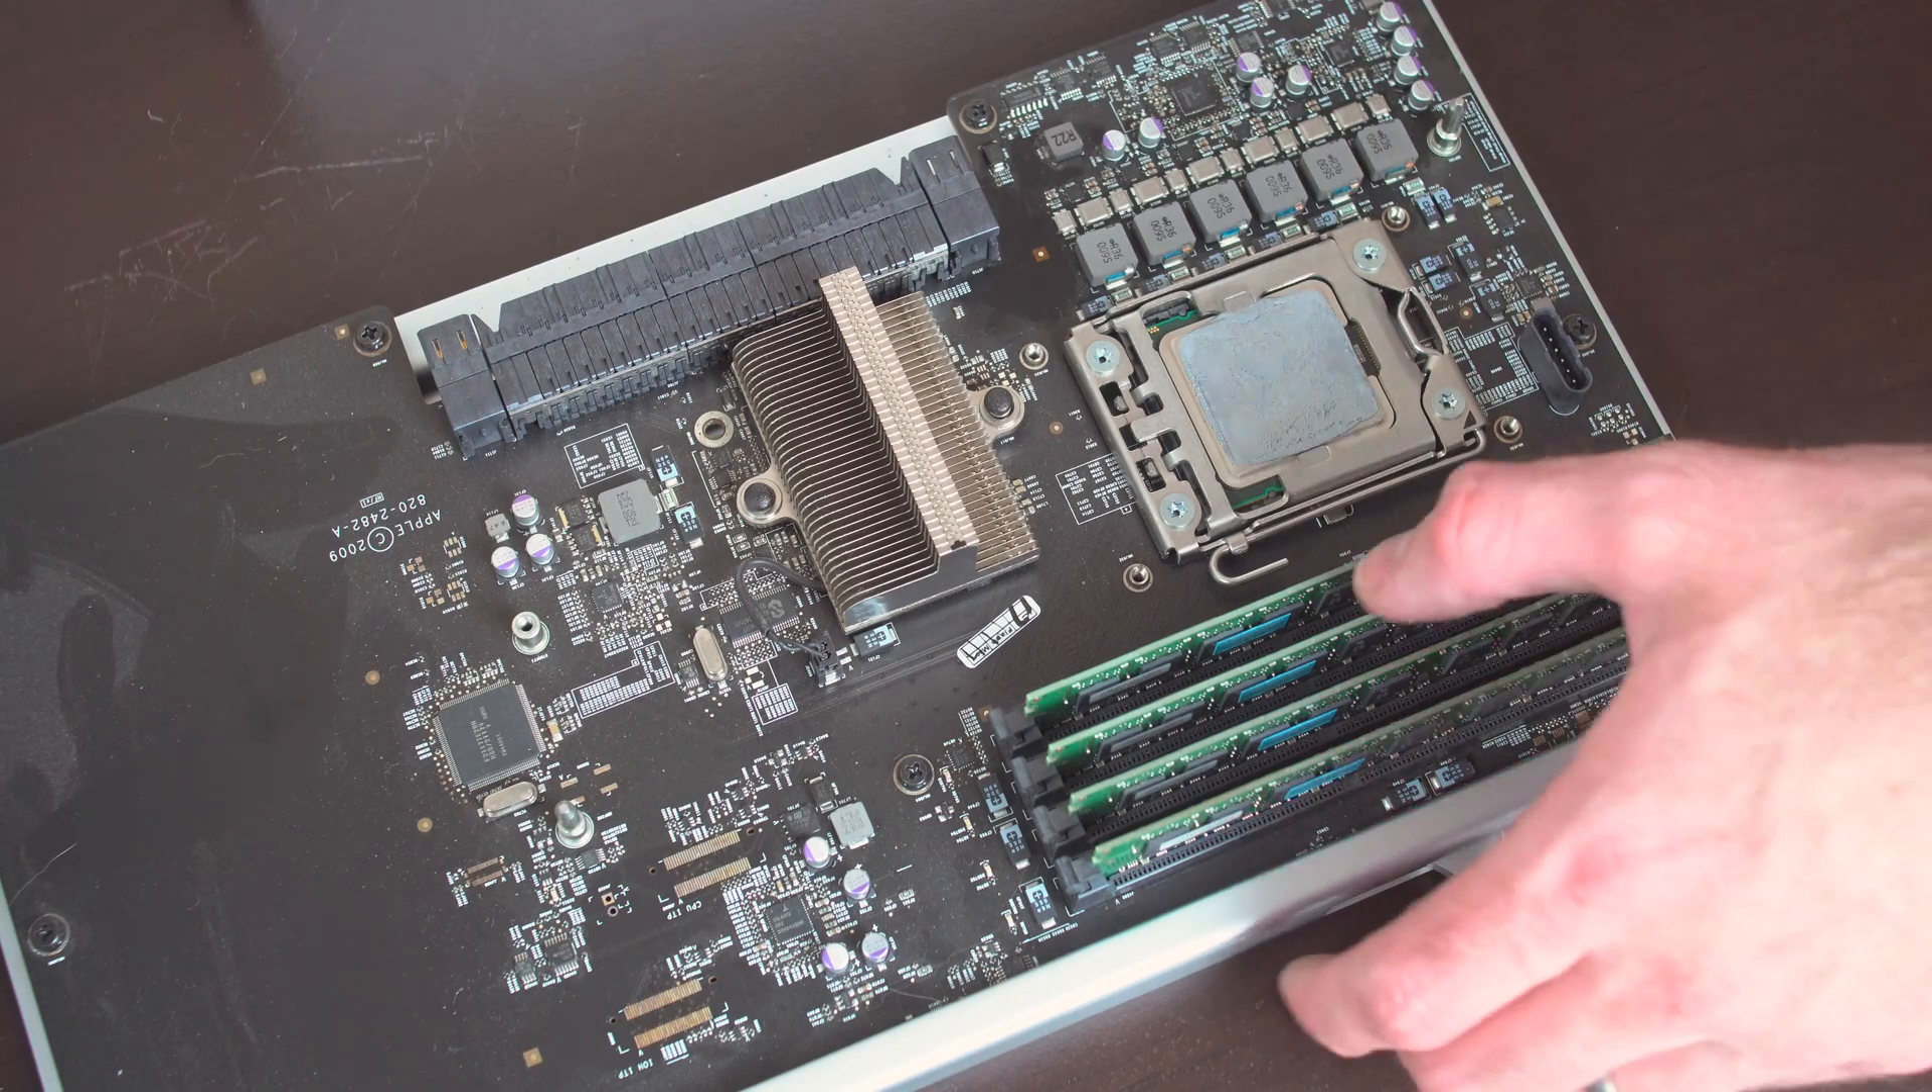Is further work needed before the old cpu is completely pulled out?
Yes.